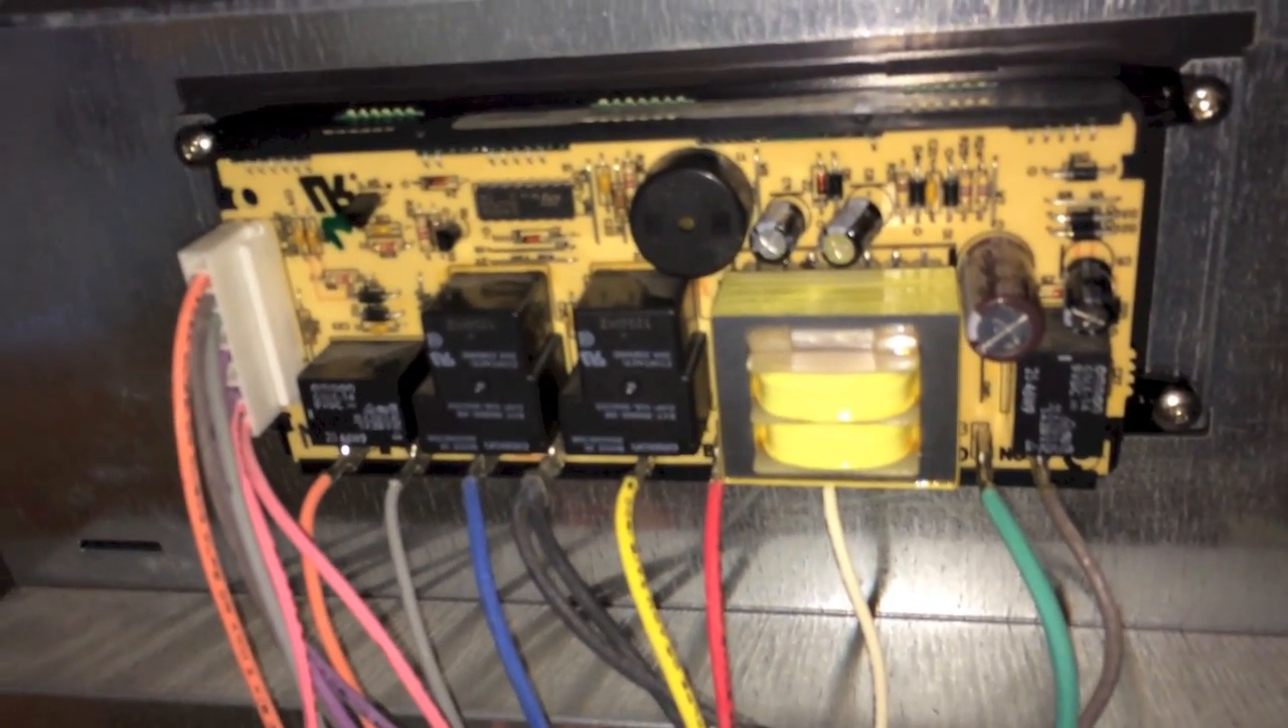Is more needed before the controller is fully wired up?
No.